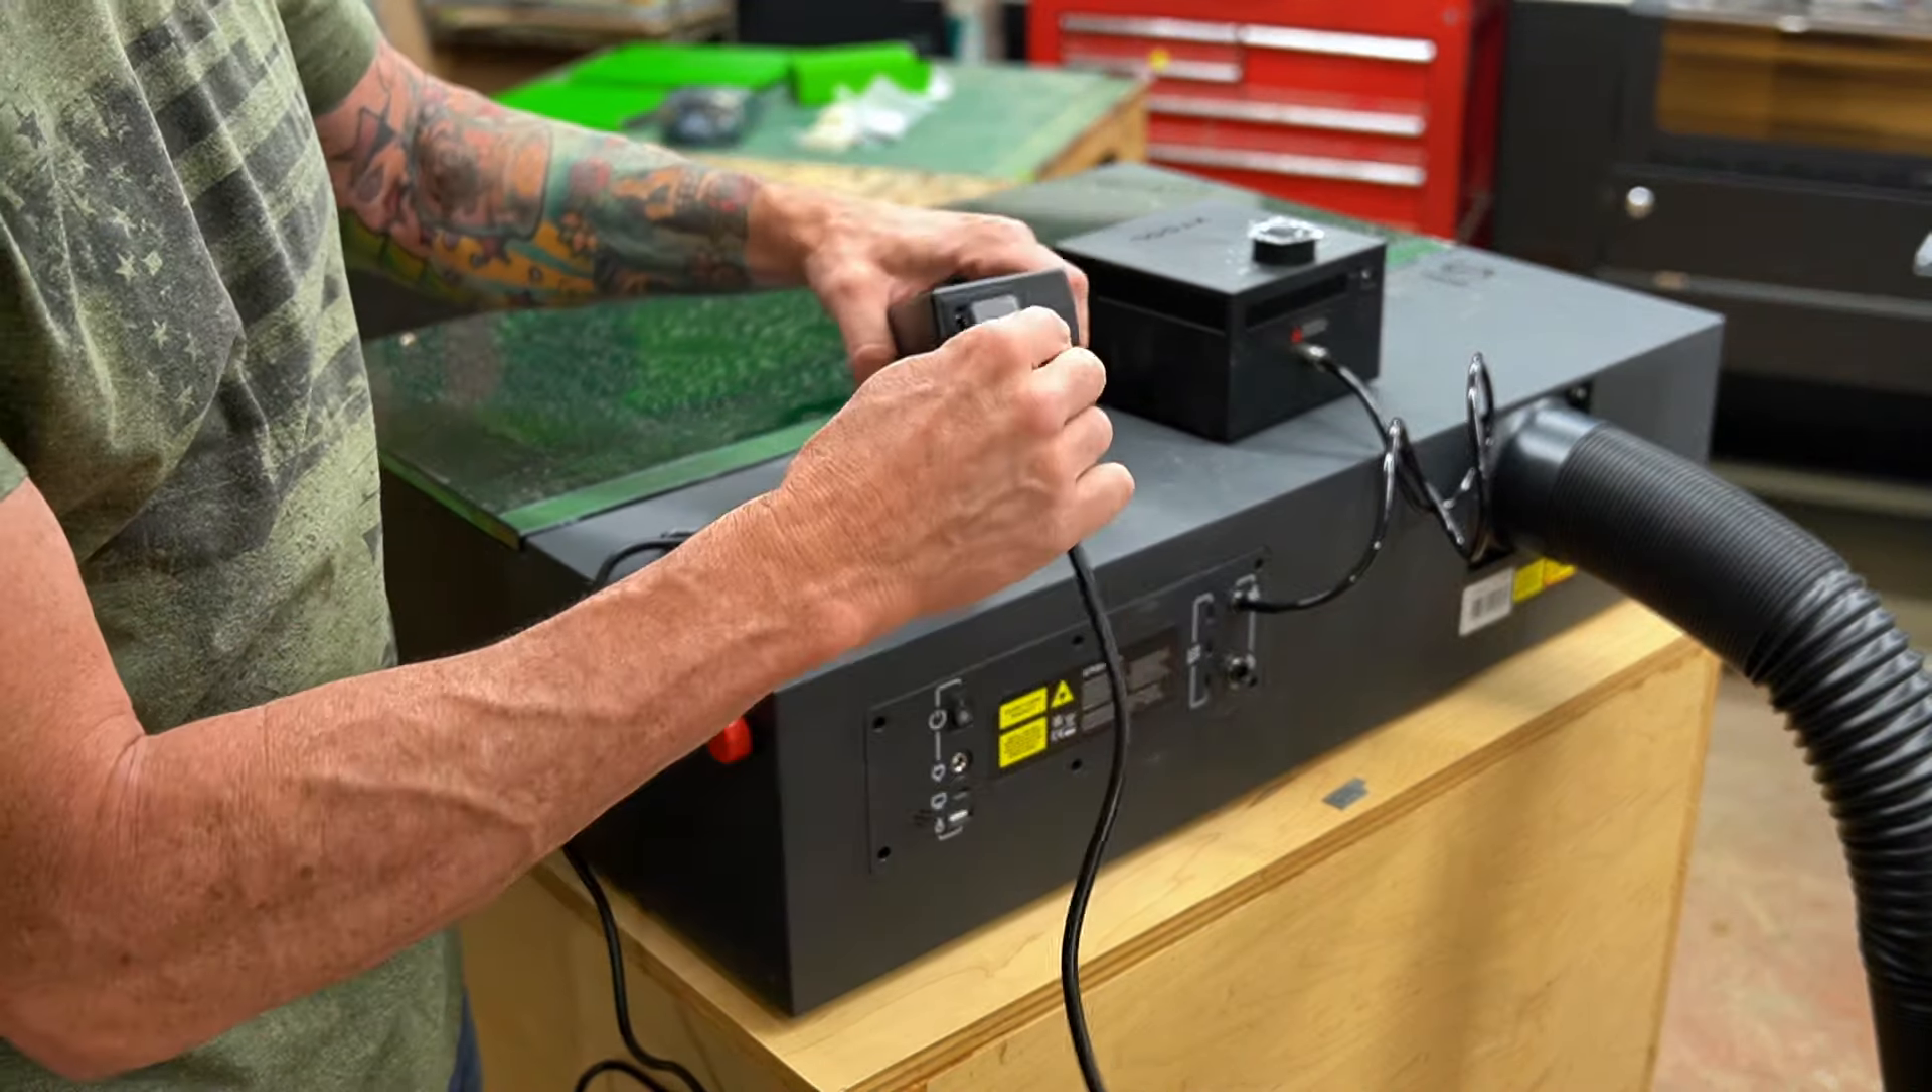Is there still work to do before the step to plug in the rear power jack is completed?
Yes.